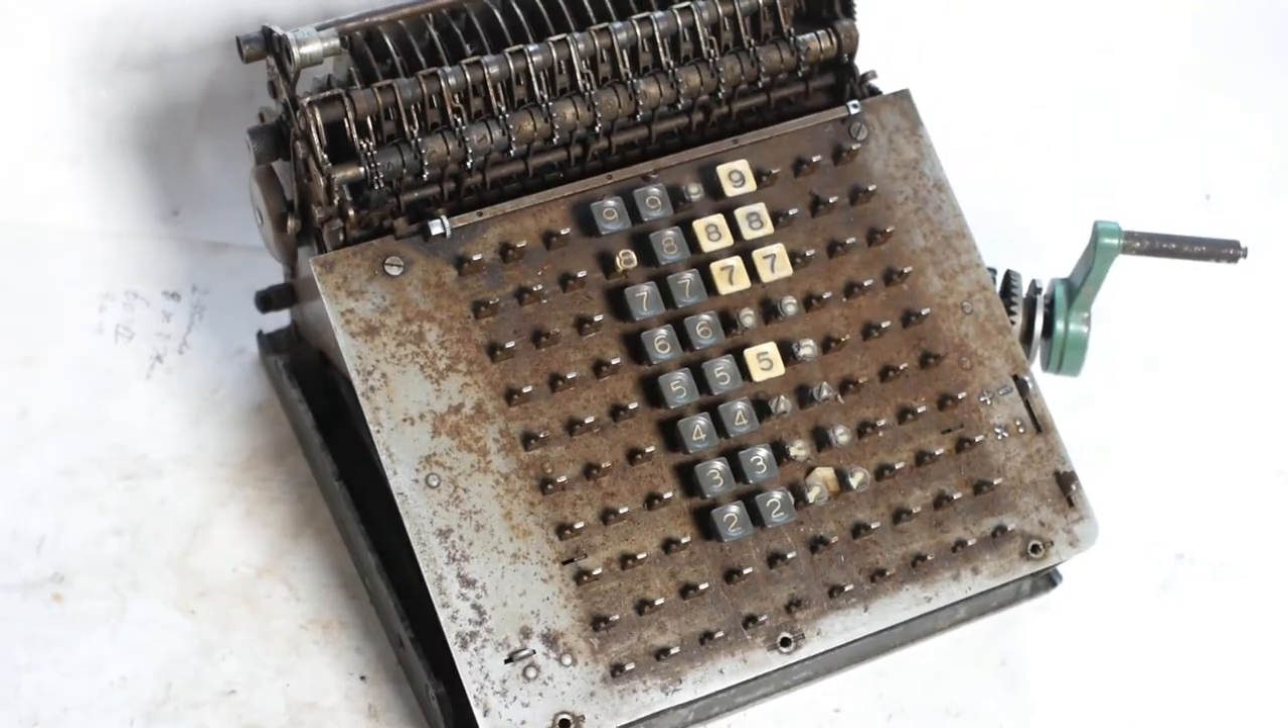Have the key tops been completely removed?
No.